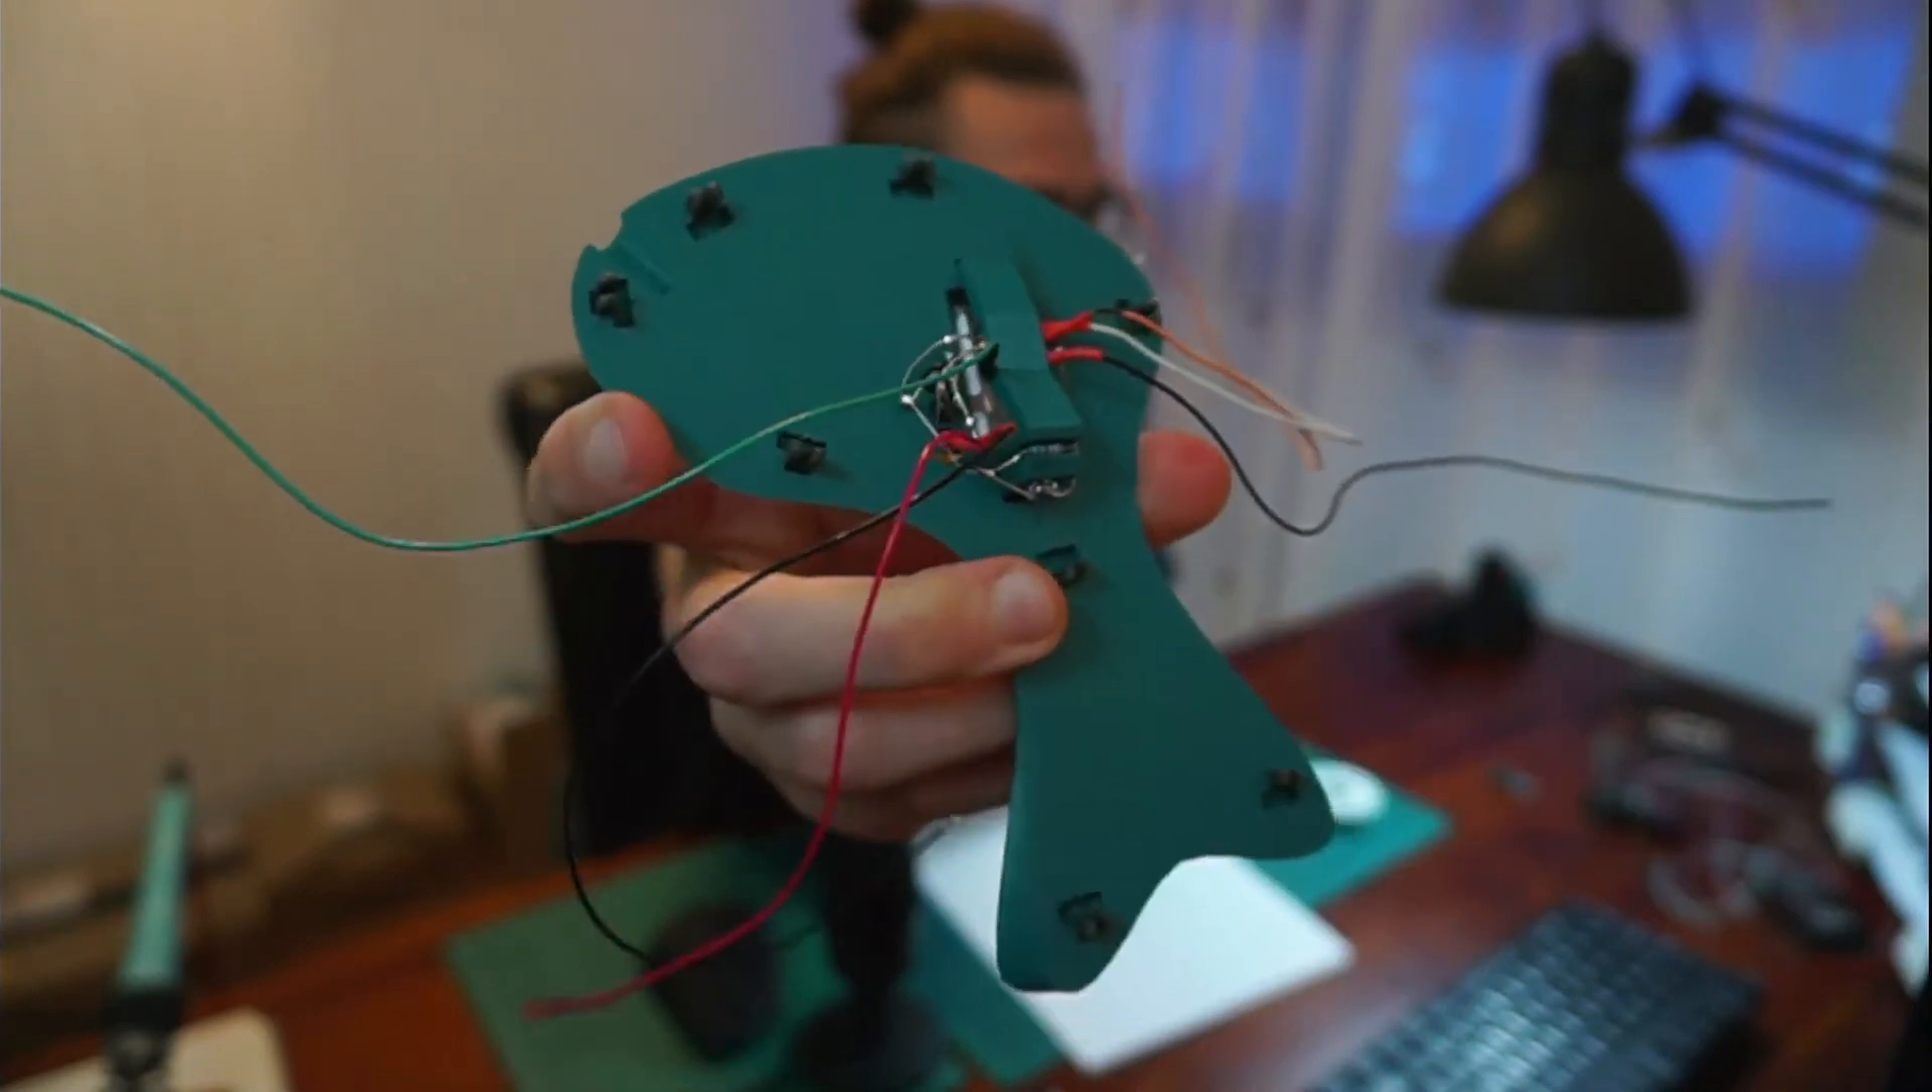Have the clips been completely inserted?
Yes.